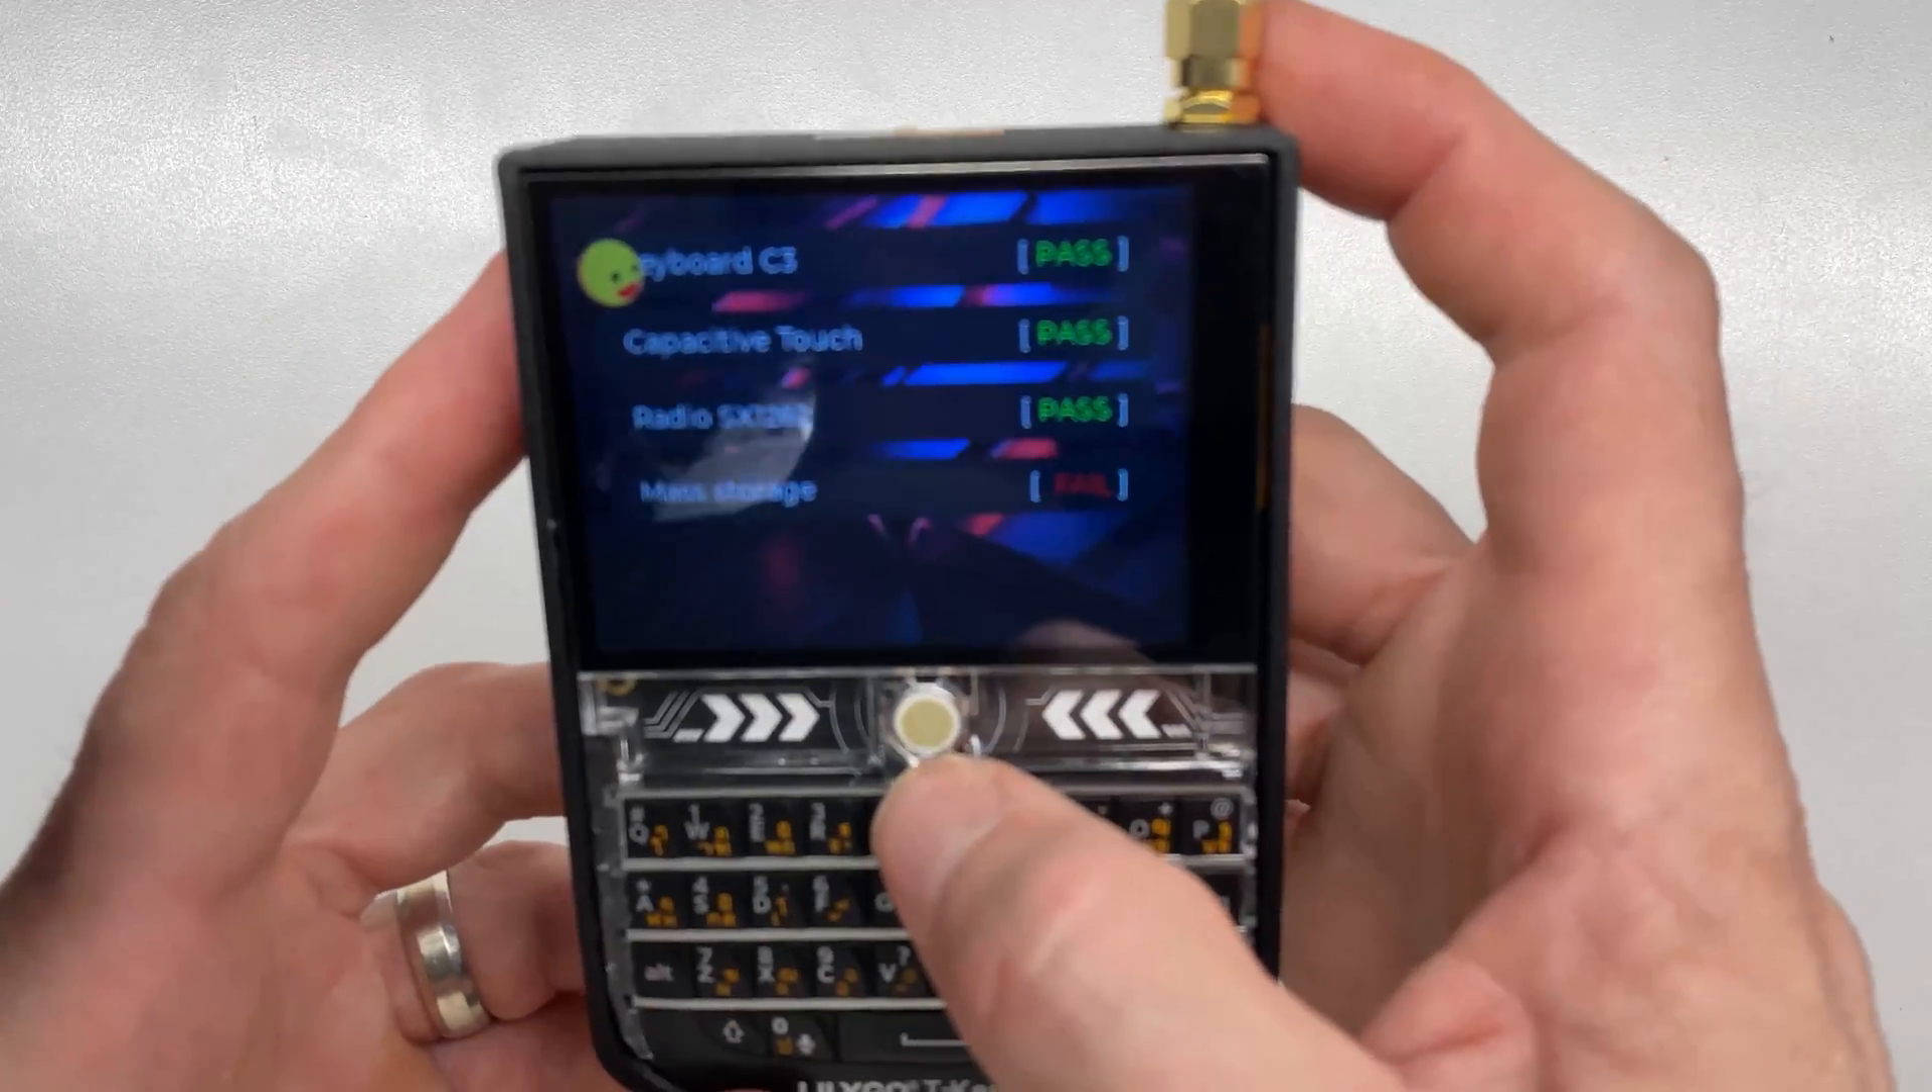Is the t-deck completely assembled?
Yes.